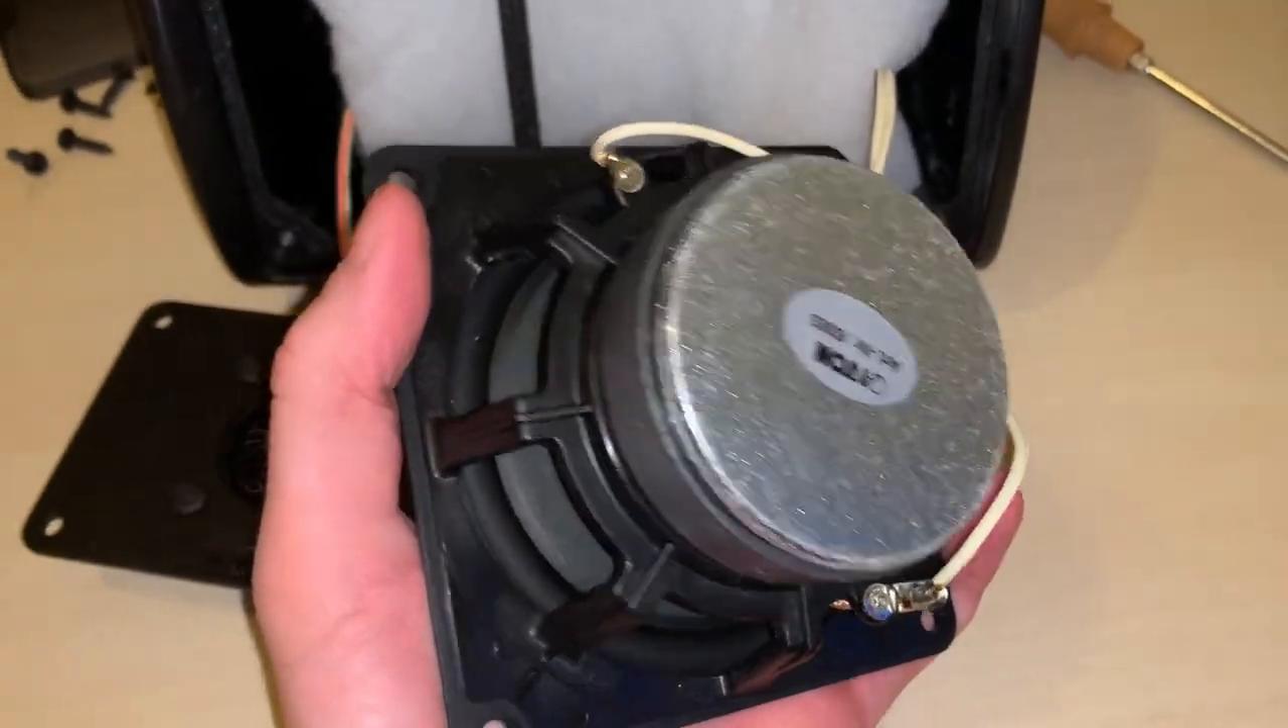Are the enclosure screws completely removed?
Yes.